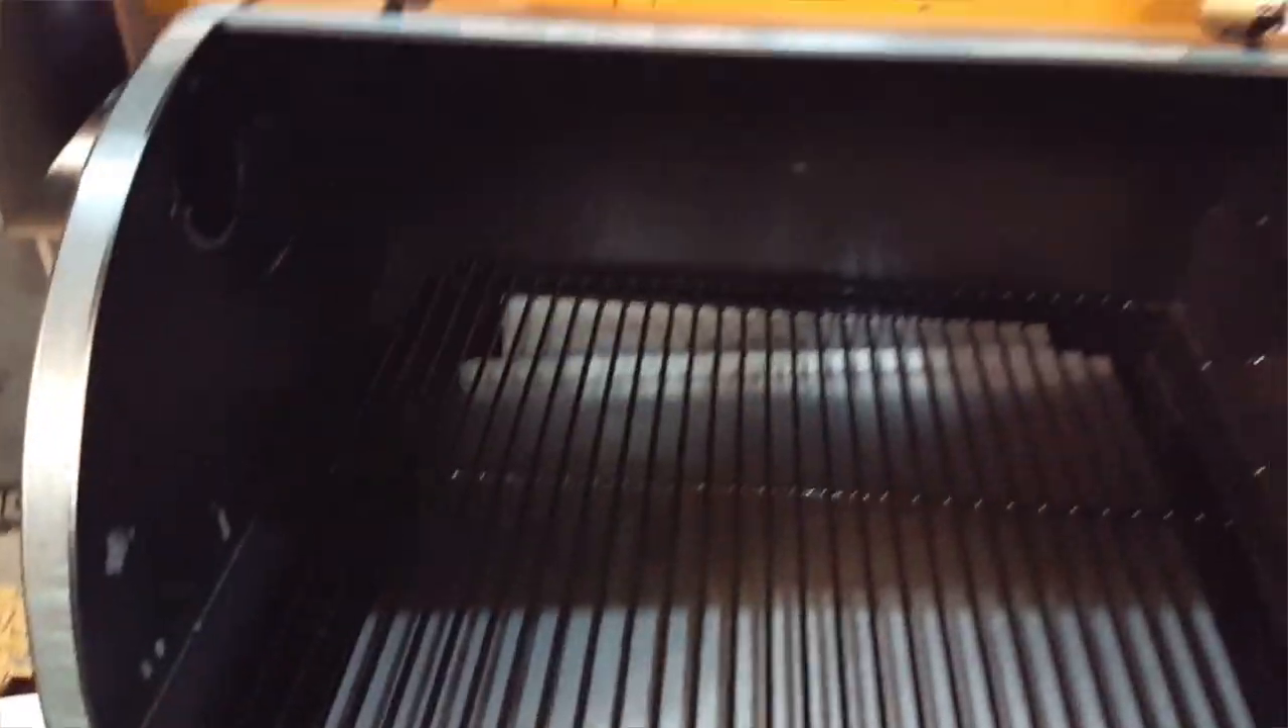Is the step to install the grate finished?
Yes.